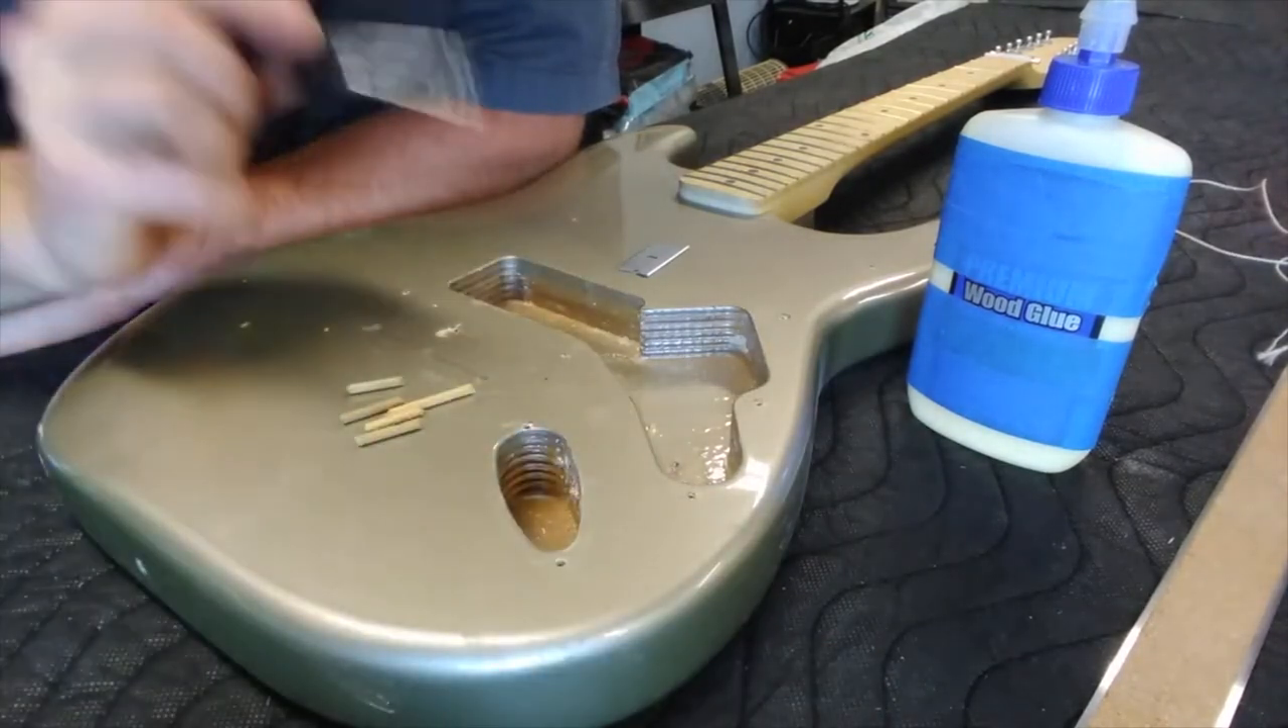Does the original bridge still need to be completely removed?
No.